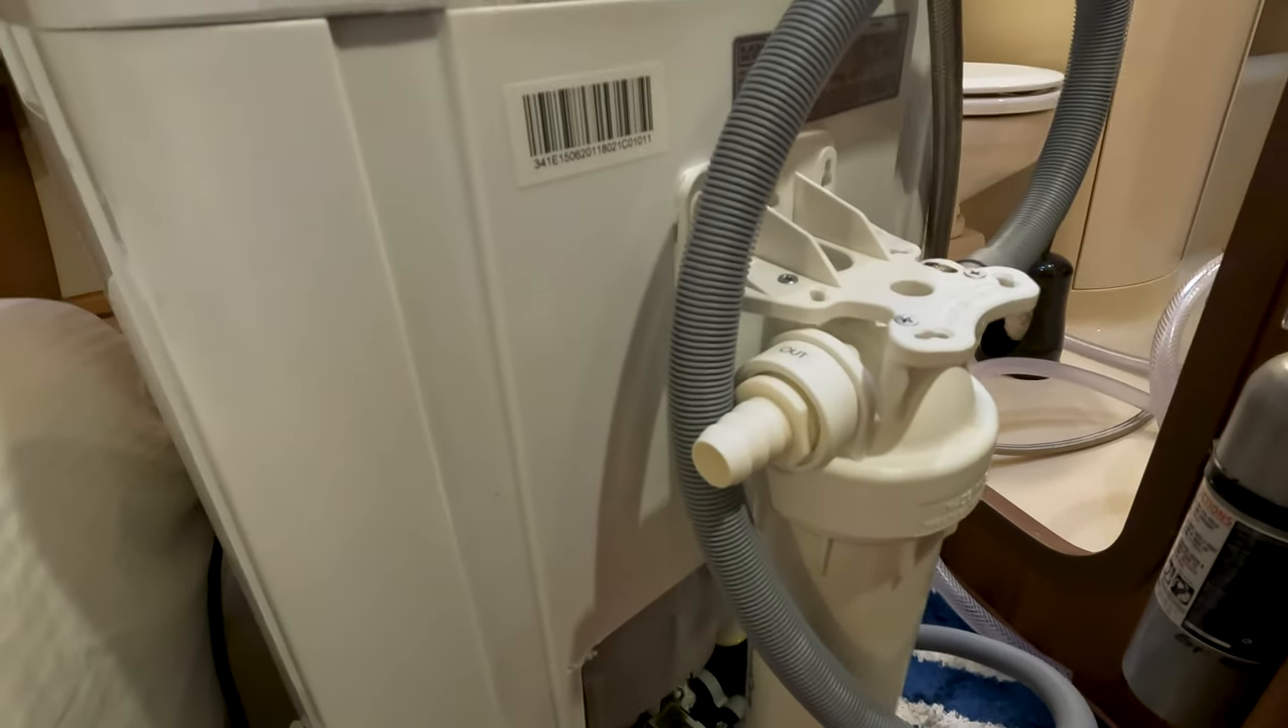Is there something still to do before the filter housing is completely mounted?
No.